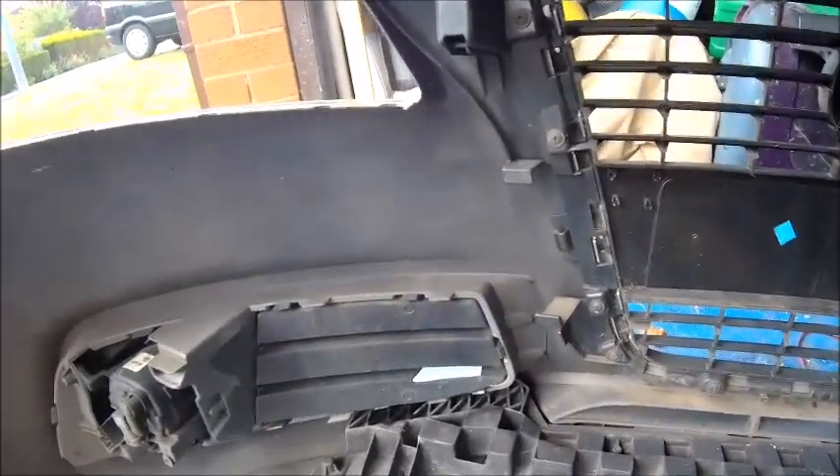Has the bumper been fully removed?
Yes.